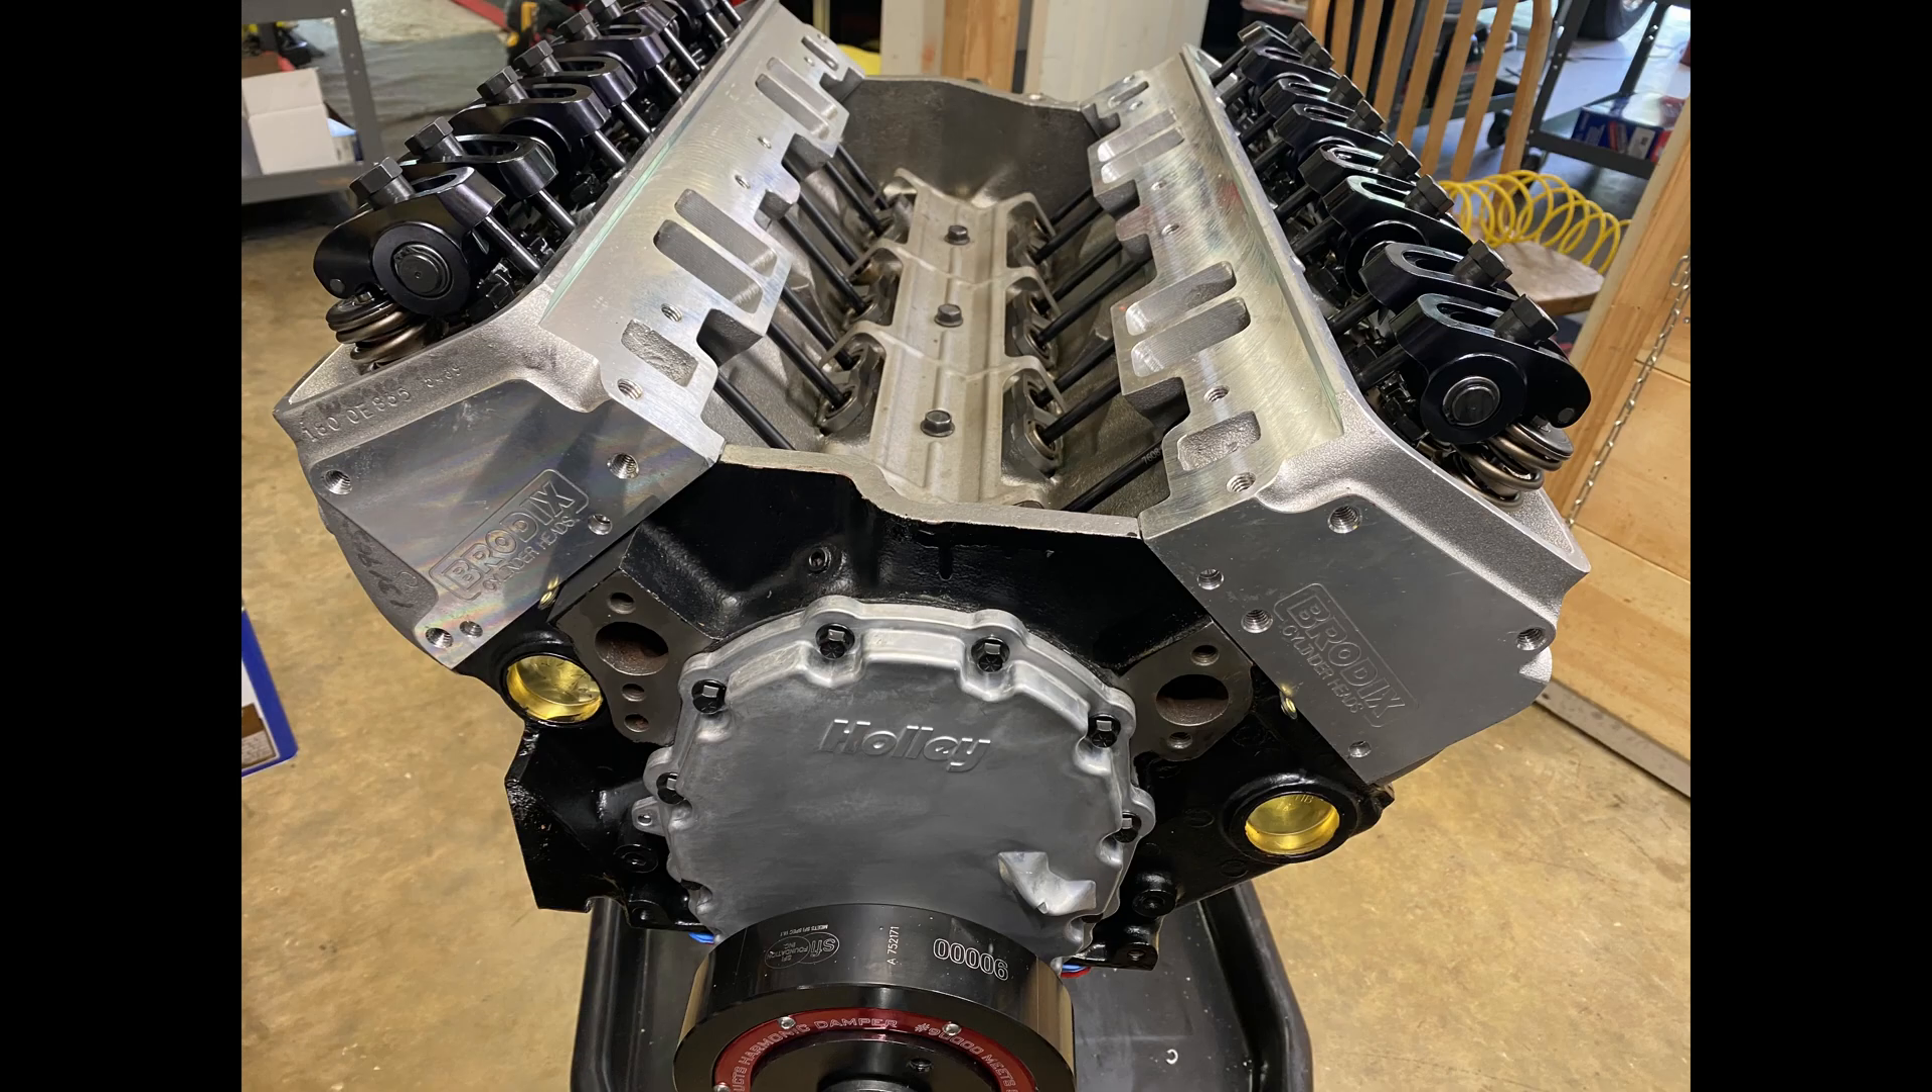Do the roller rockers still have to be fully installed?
No.